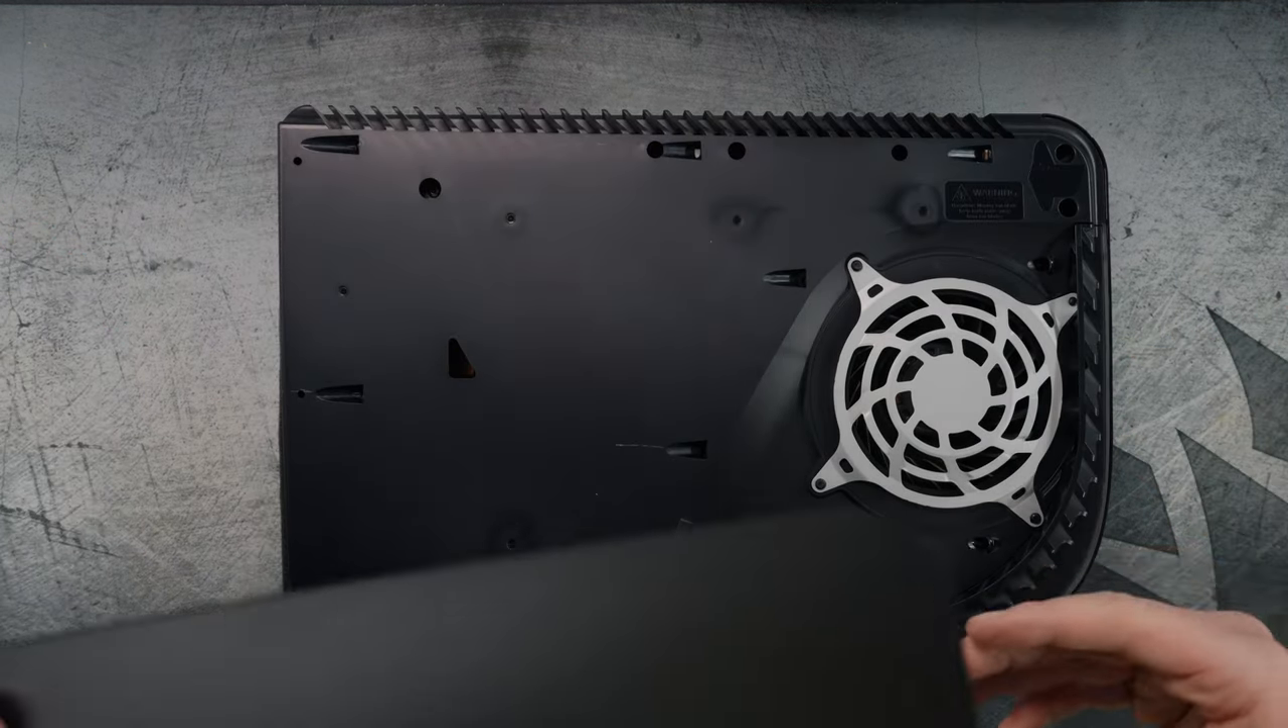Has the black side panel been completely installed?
No.